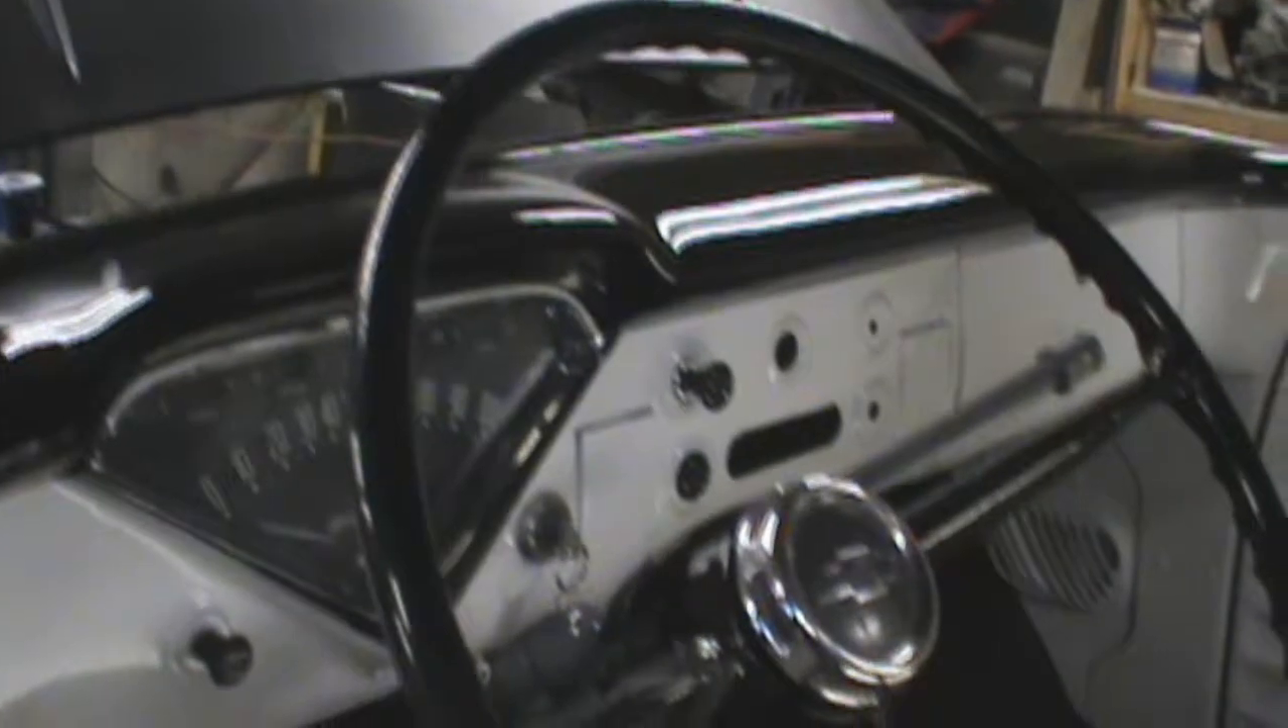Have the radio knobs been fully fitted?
No.